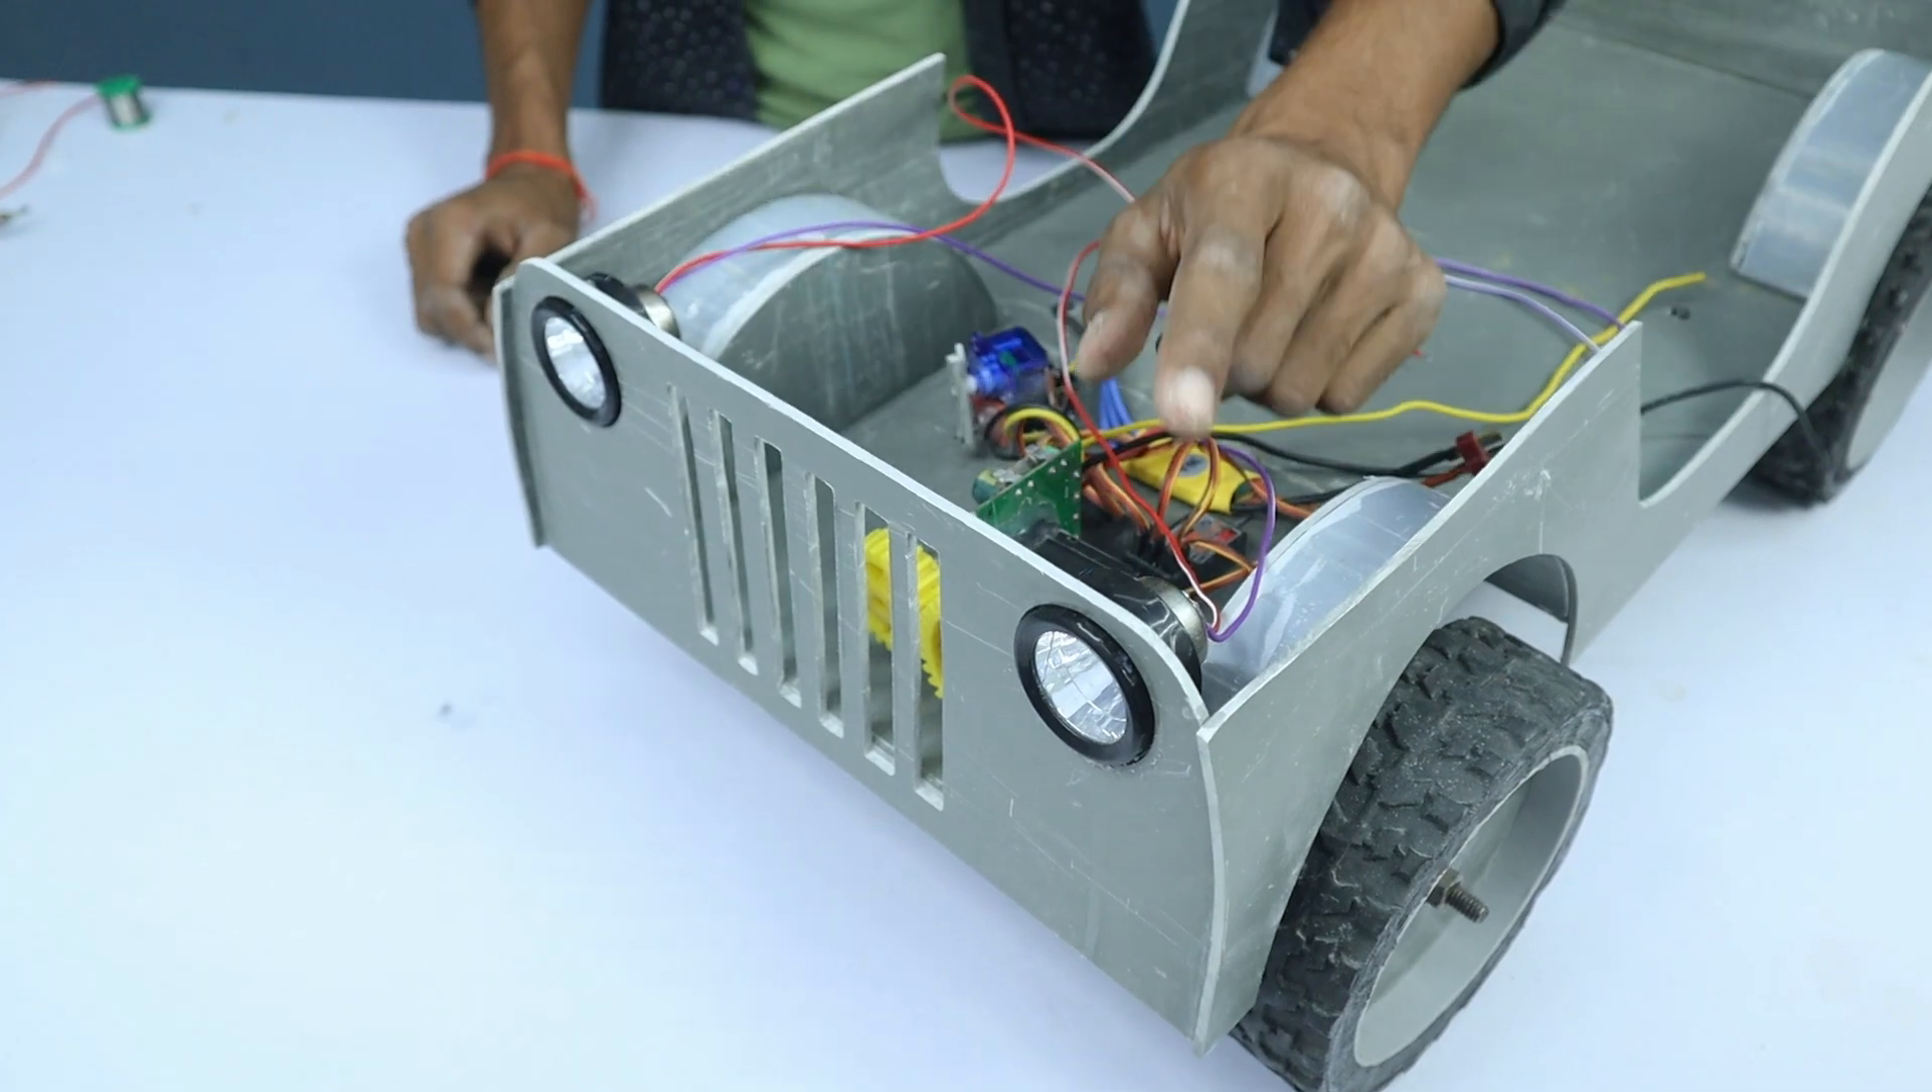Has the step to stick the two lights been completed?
Yes.